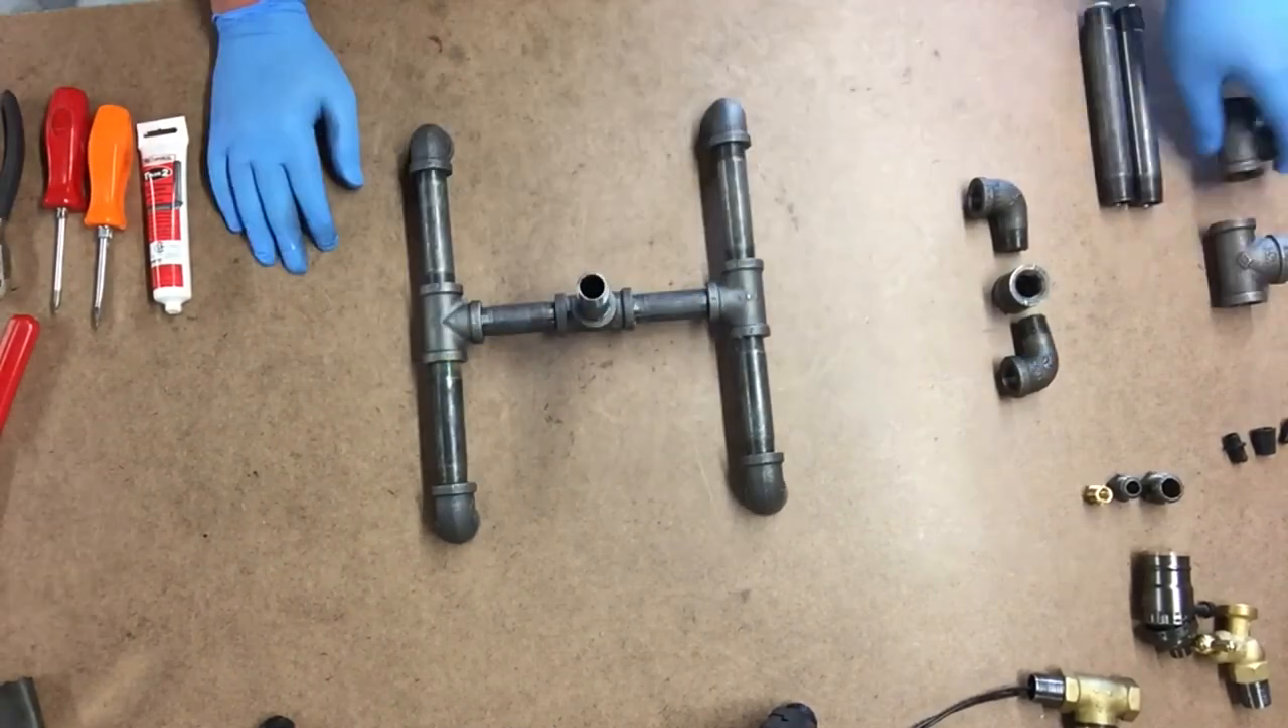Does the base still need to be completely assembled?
No.